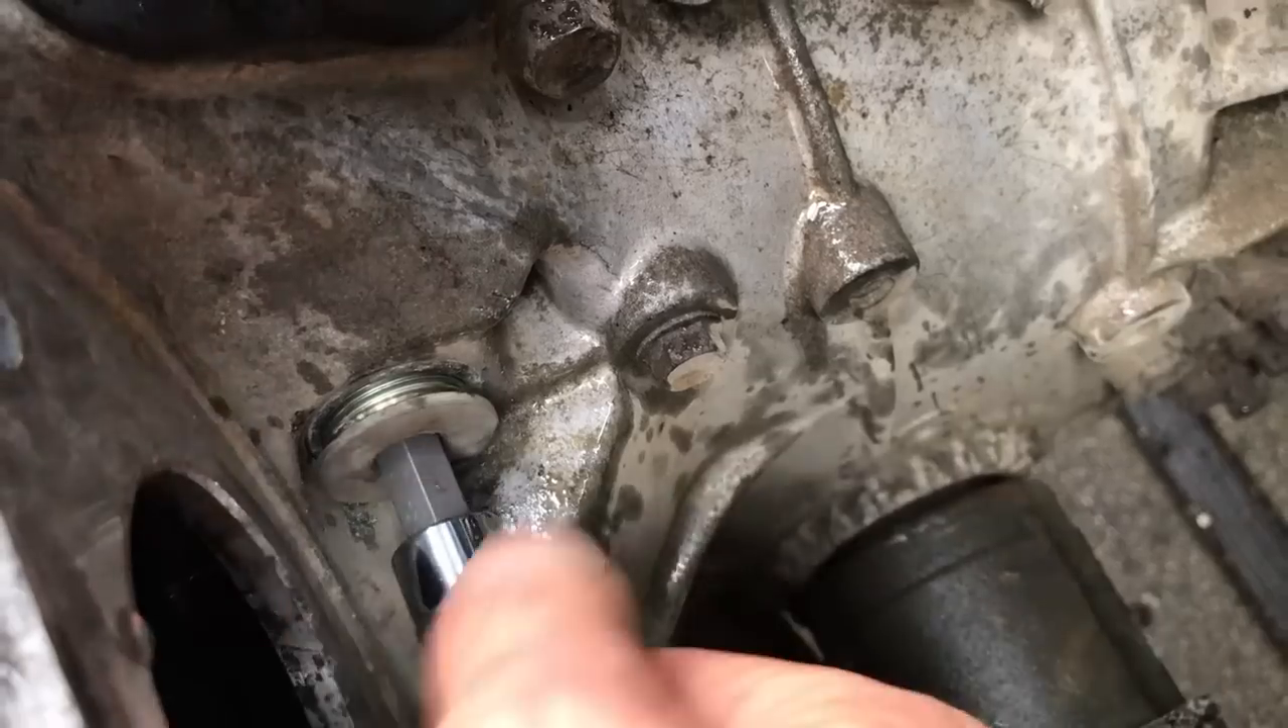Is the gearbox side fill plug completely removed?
No.